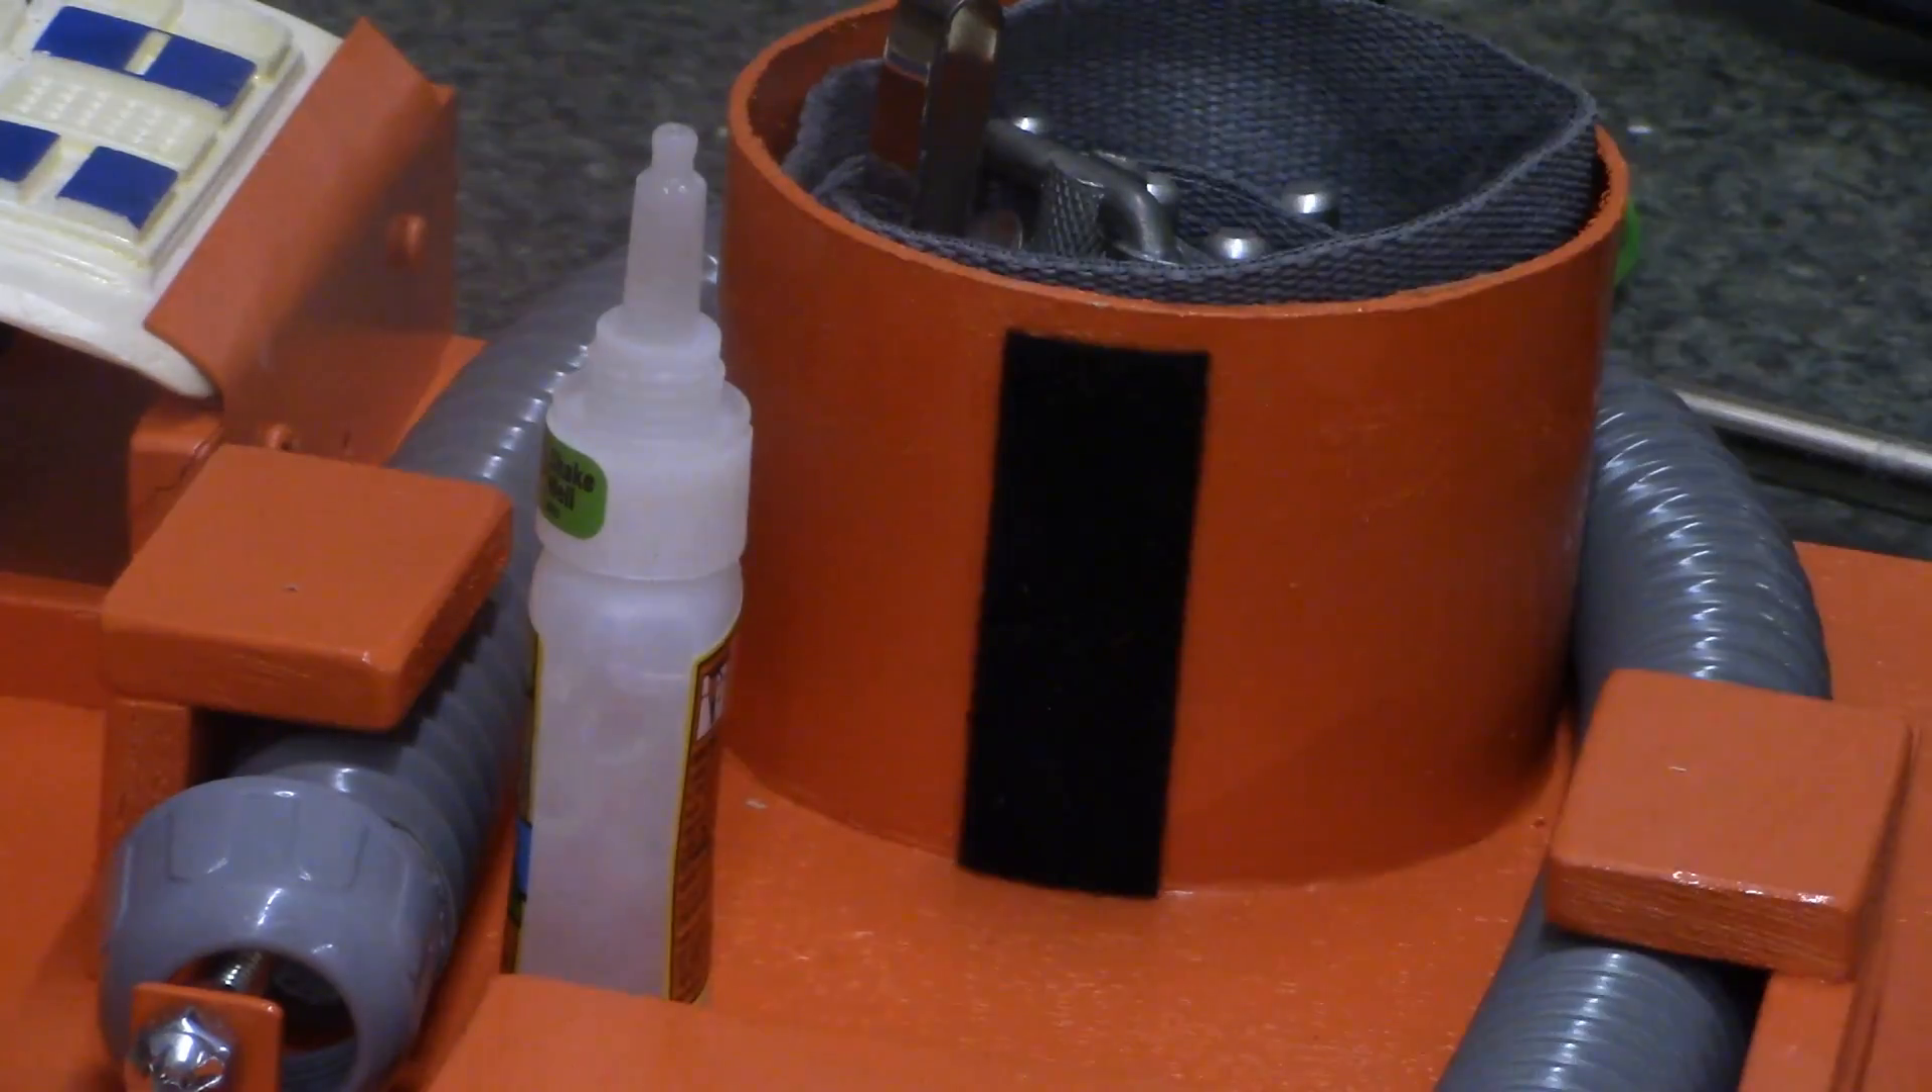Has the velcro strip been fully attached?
Yes.